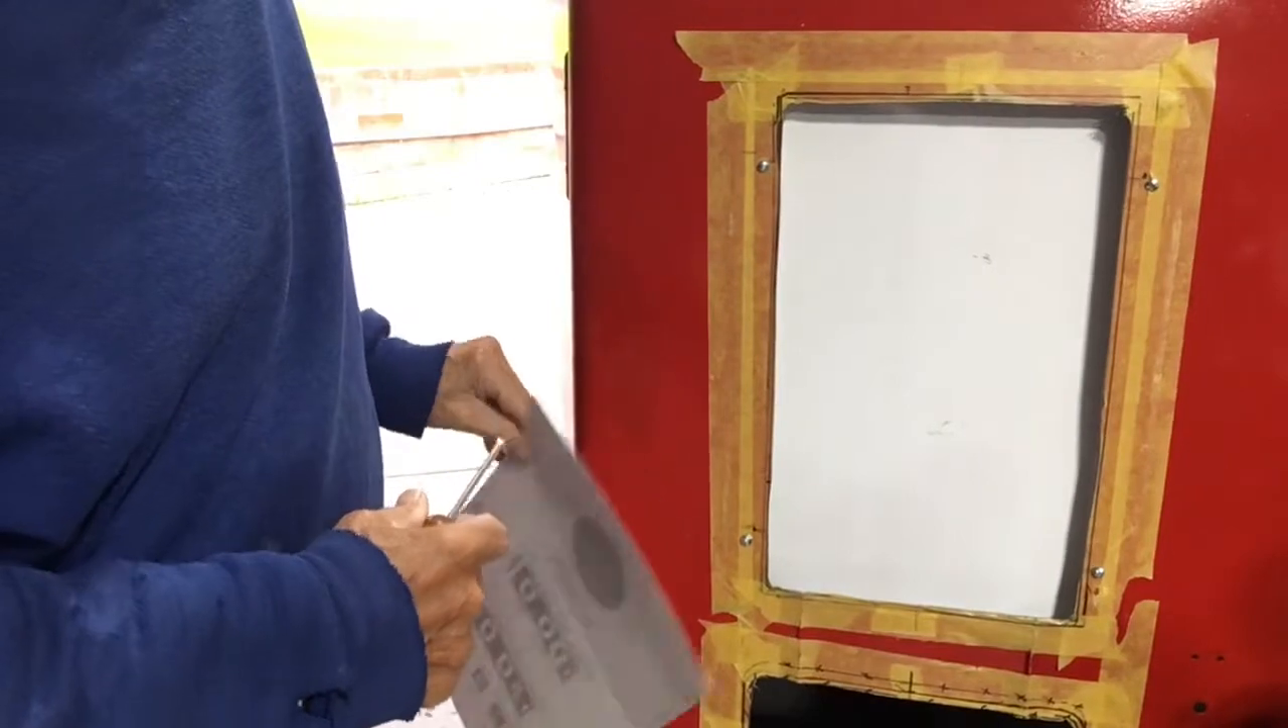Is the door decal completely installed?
No.